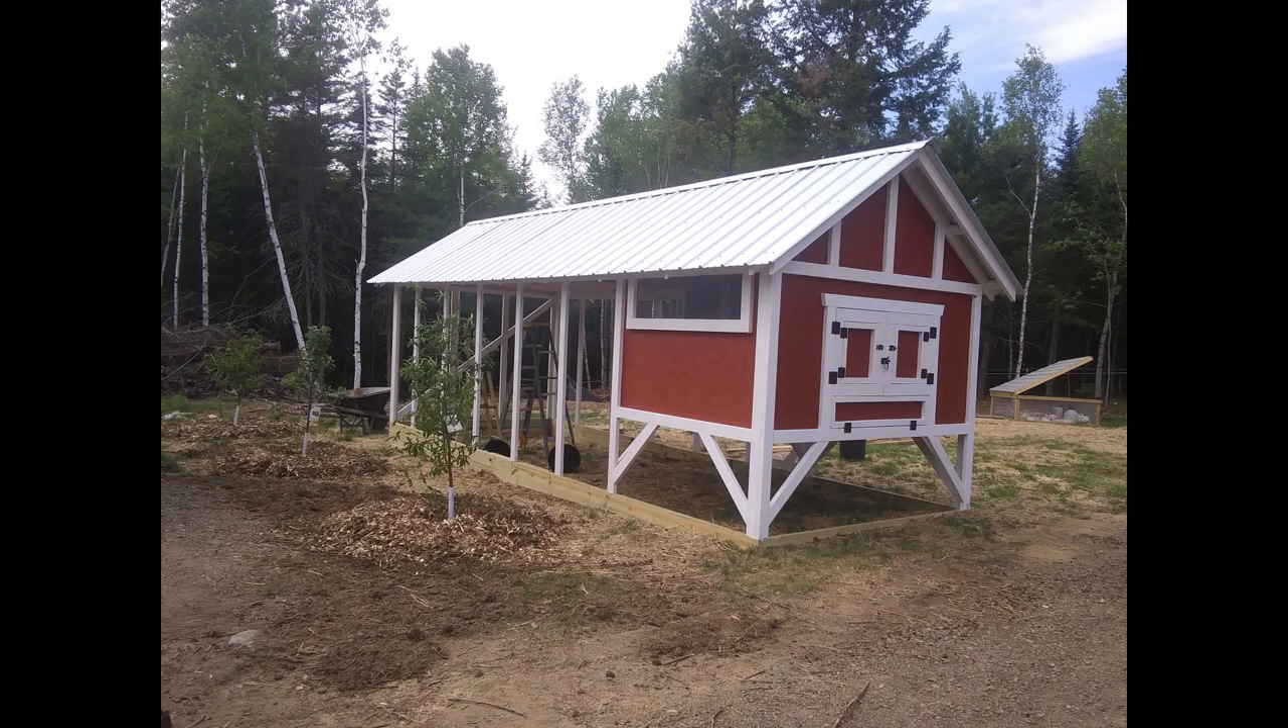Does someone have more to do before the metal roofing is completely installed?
No.